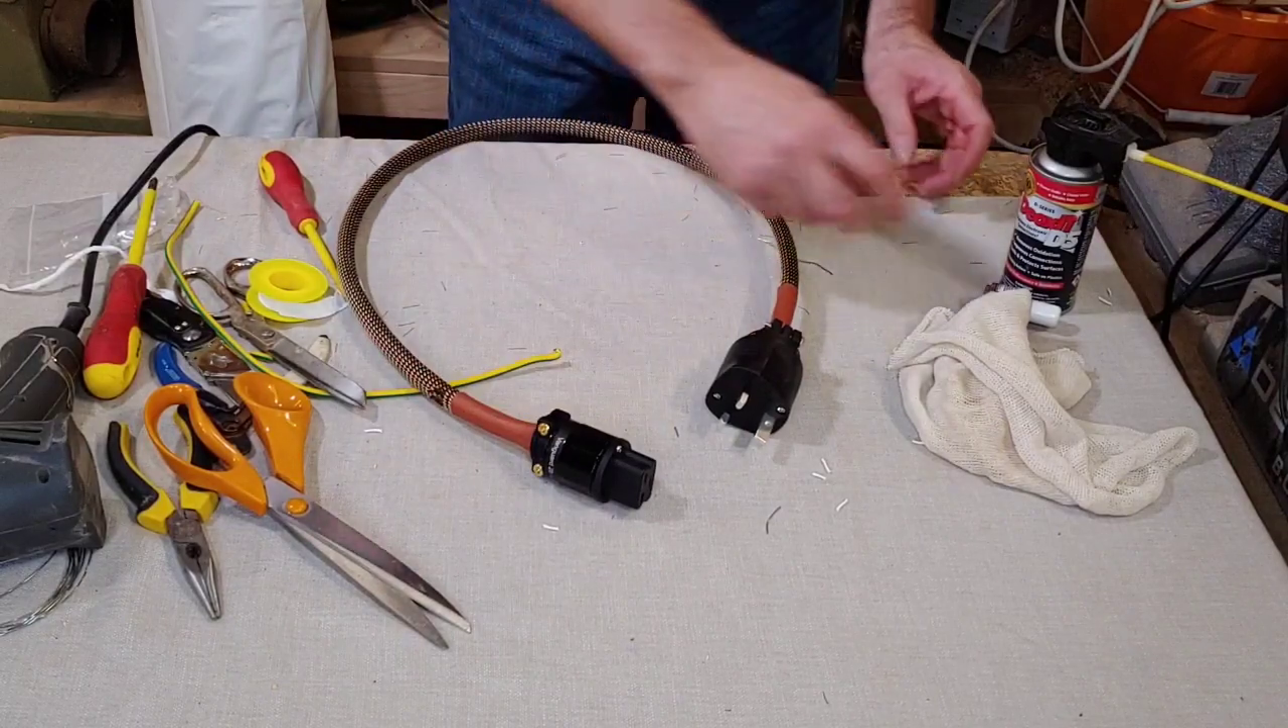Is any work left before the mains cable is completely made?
No.